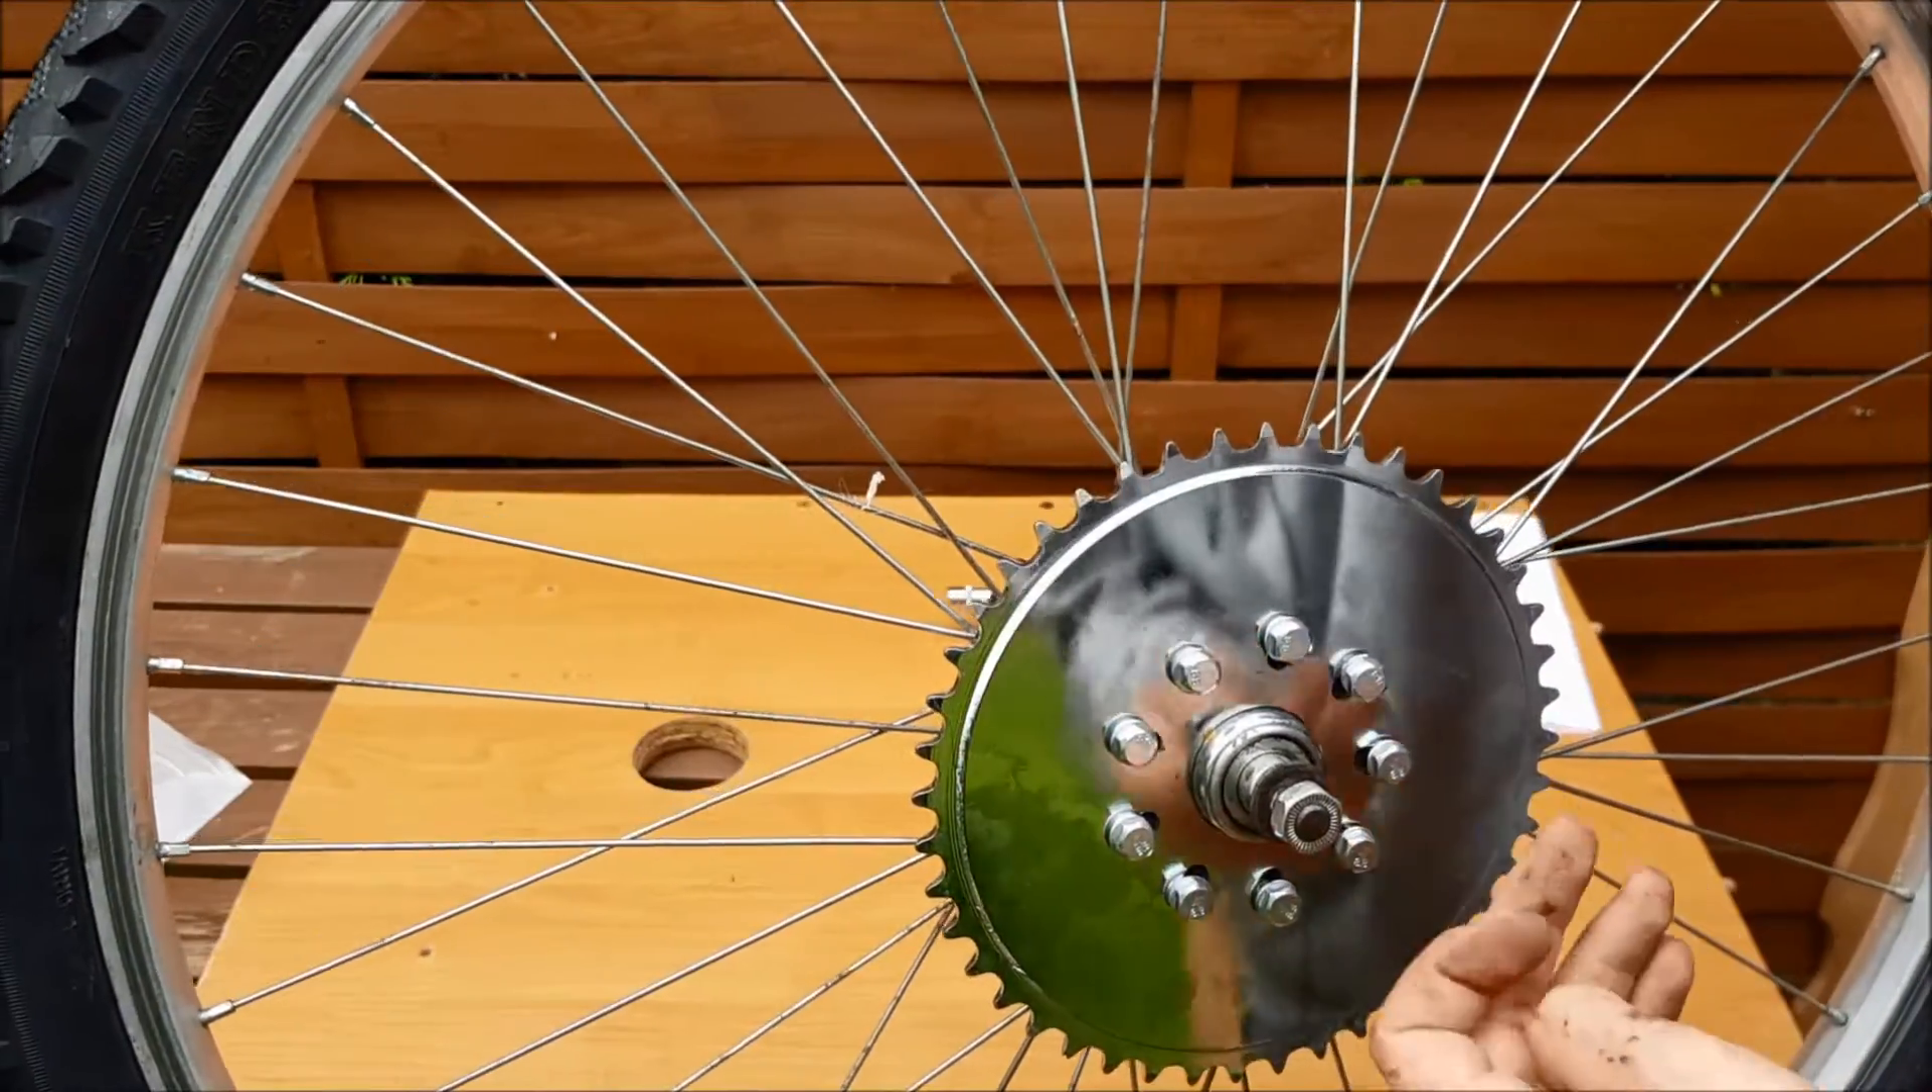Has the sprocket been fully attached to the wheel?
Yes.